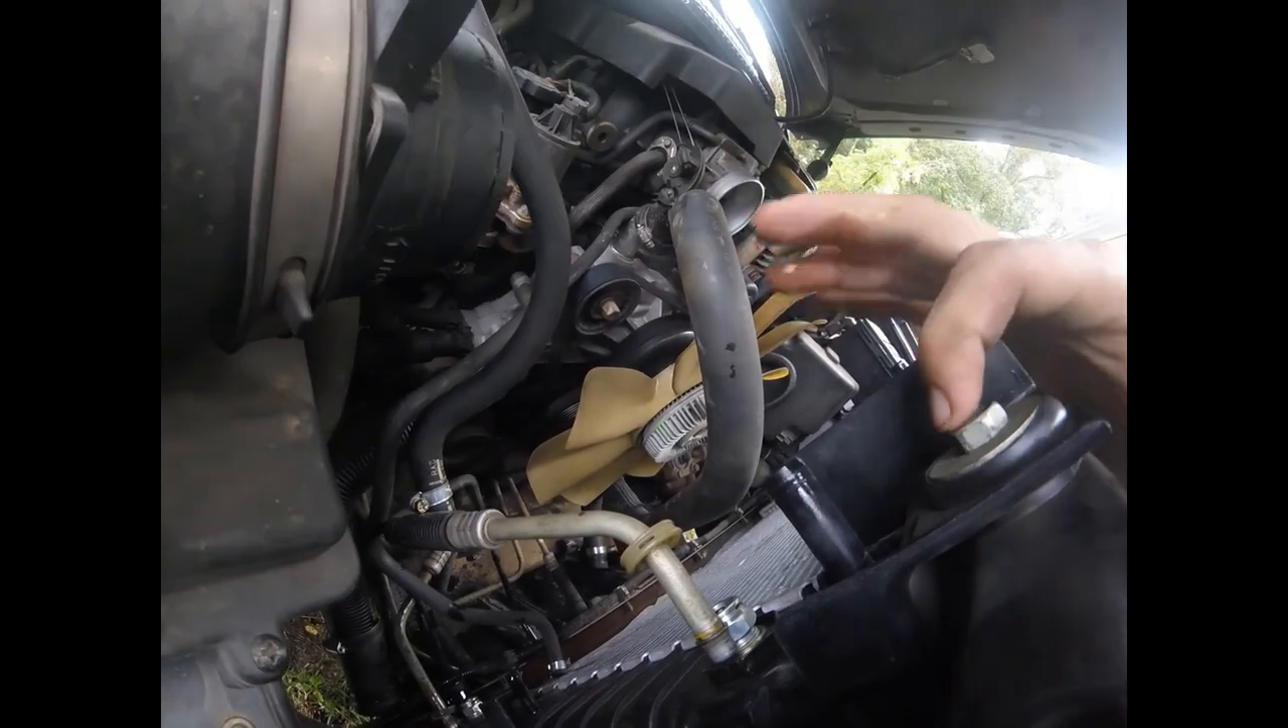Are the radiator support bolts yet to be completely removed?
Yes.